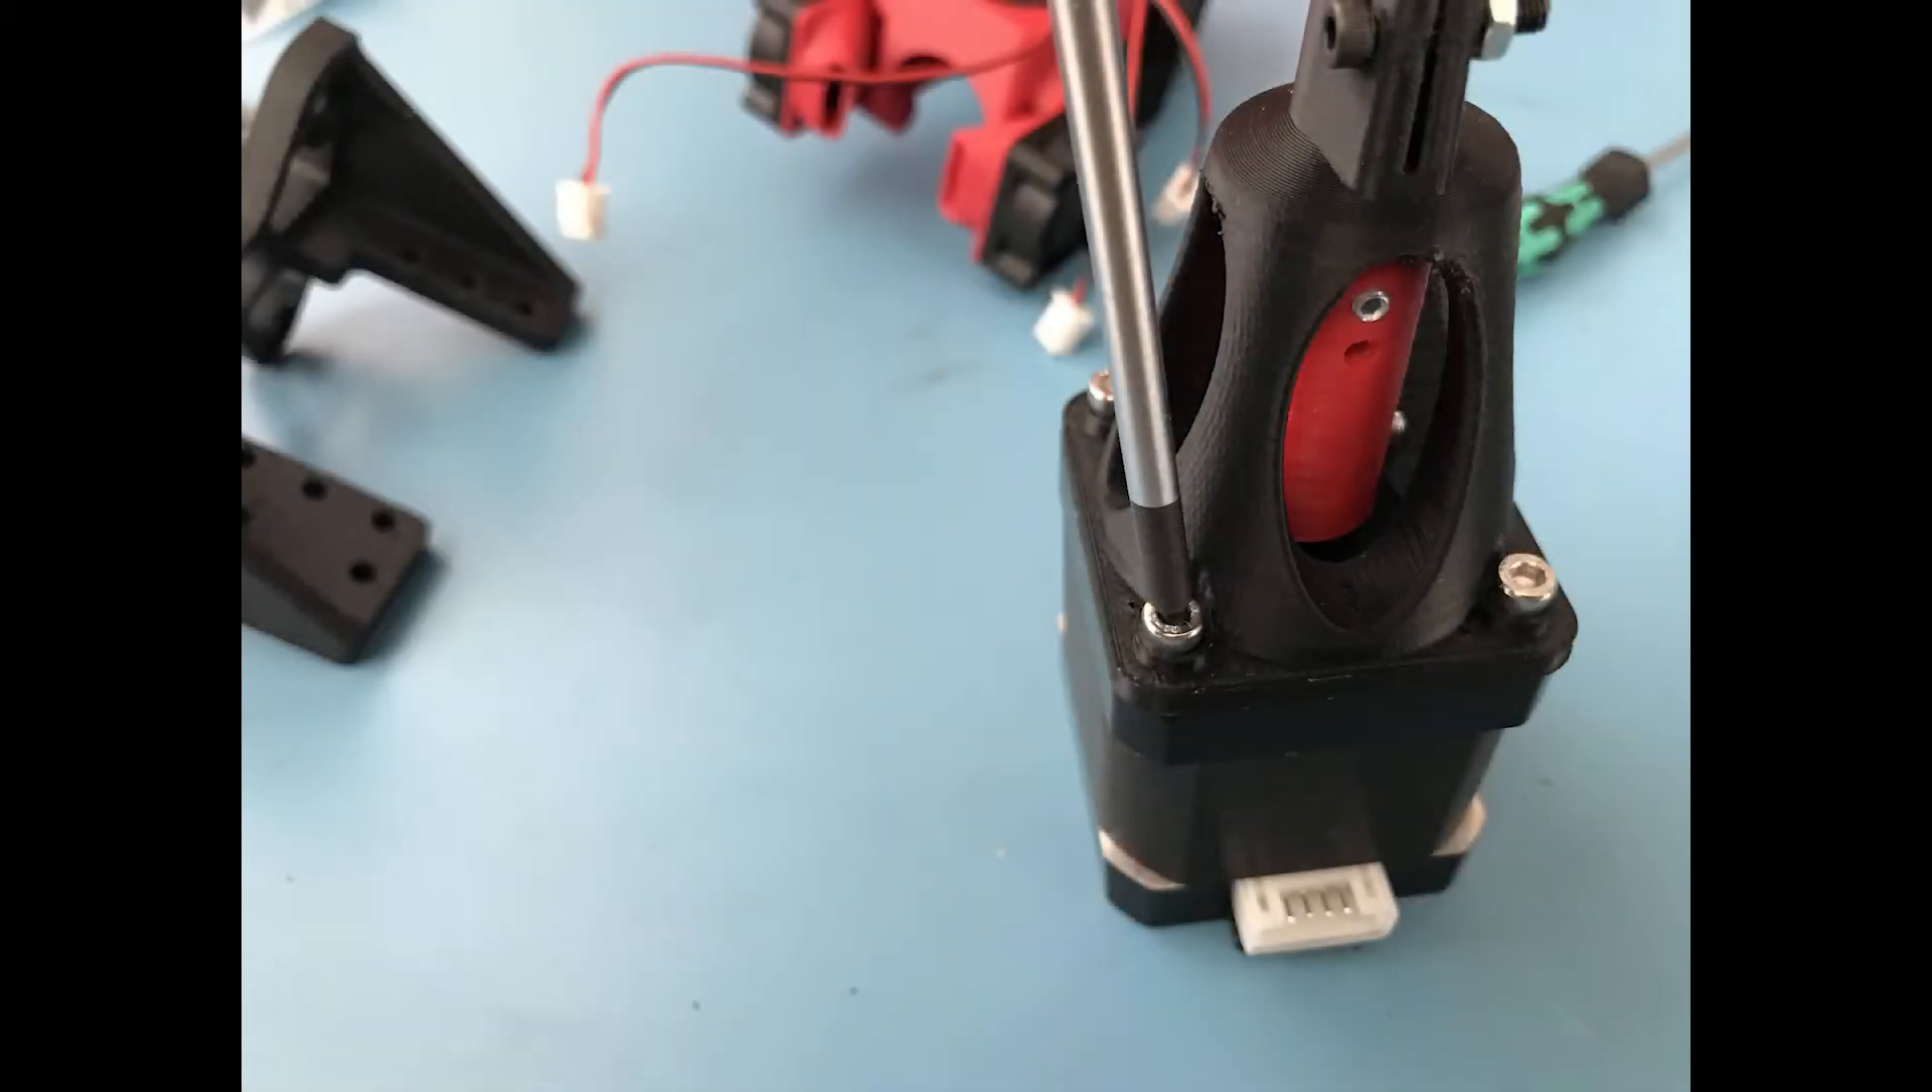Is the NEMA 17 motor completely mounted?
No.